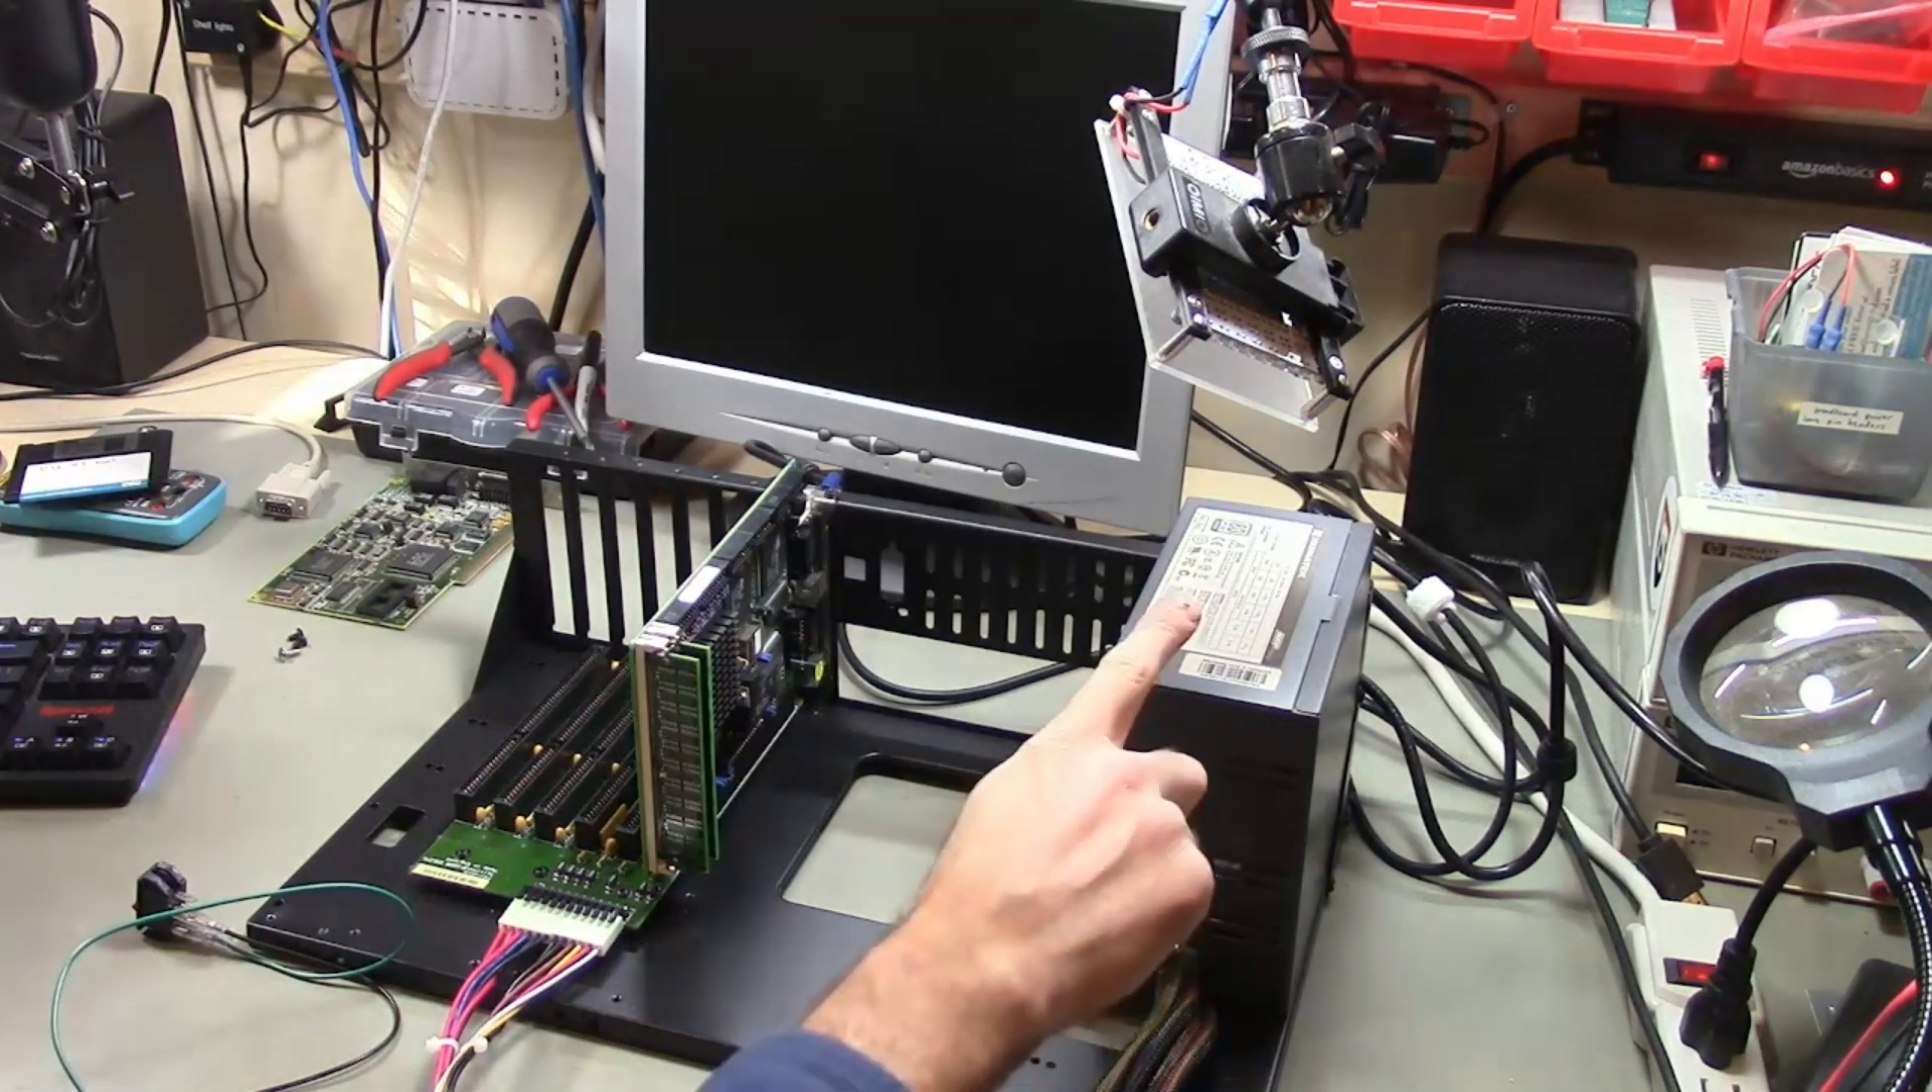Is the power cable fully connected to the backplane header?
Yes.